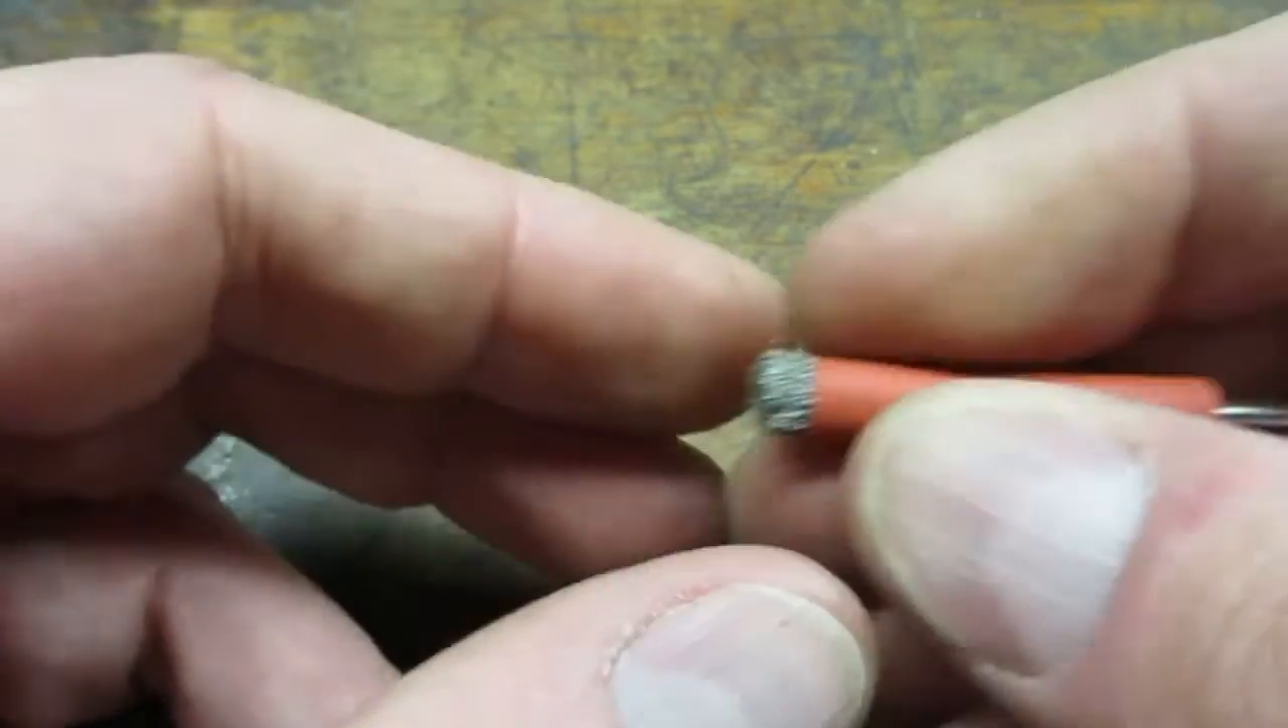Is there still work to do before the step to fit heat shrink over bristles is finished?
No.